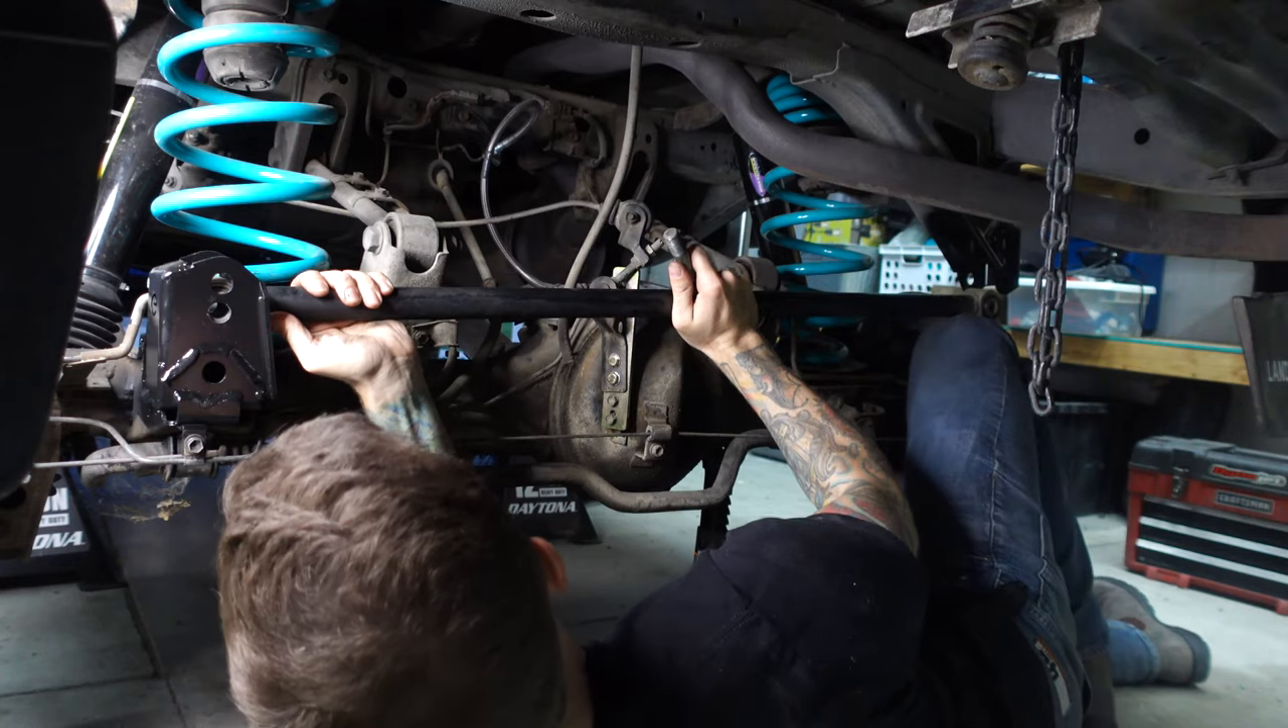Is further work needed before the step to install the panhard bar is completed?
Yes.